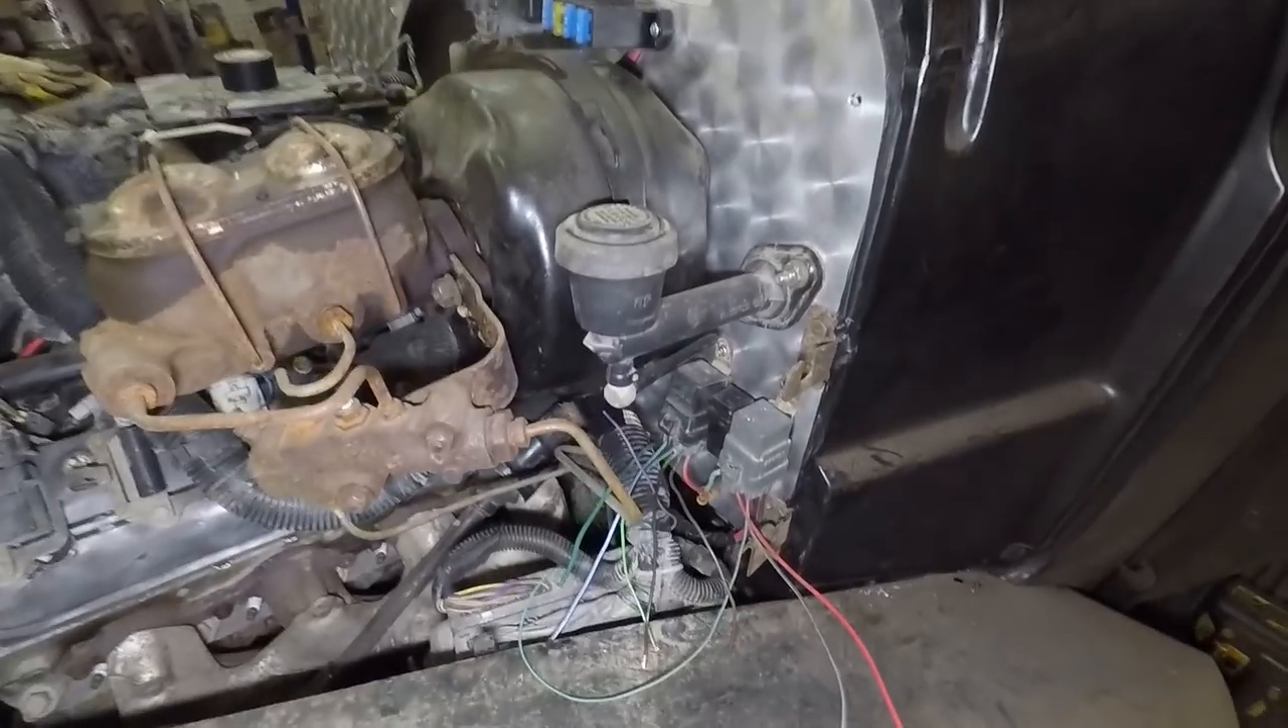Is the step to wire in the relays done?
No.